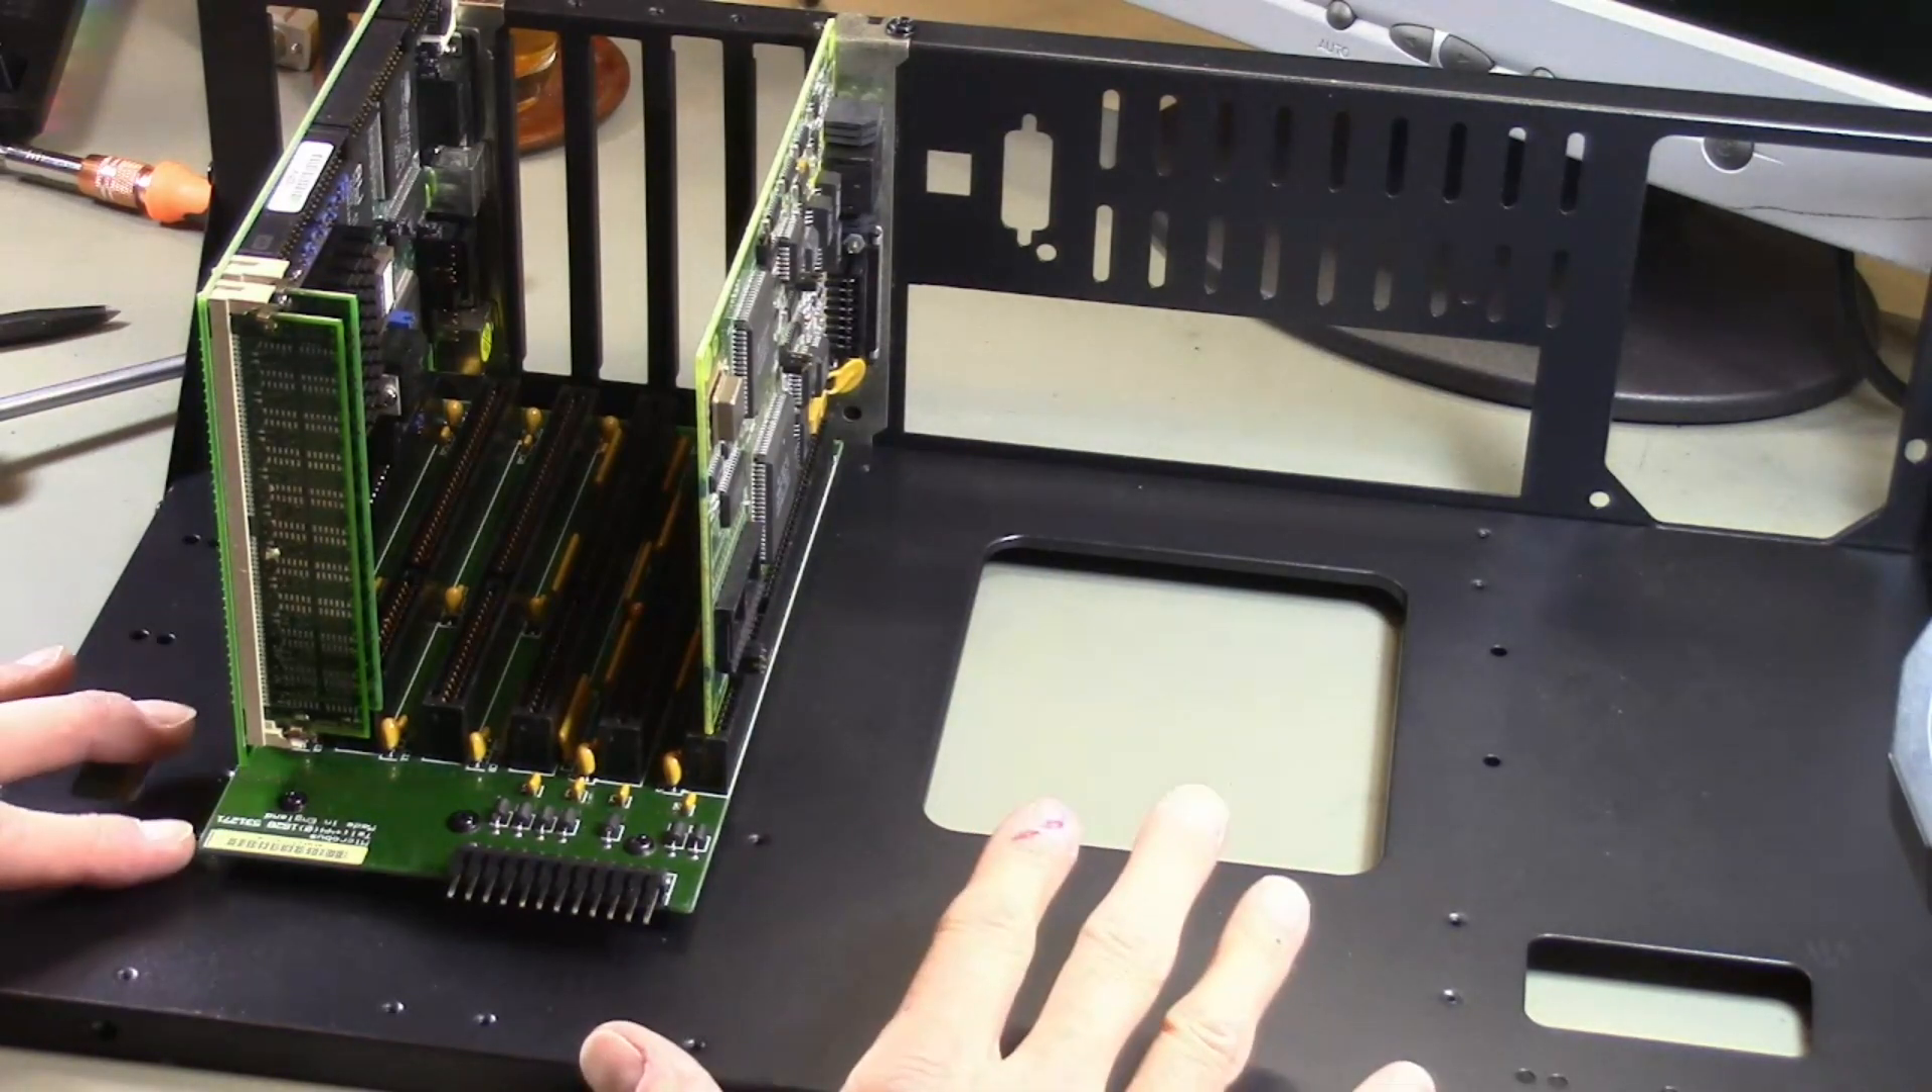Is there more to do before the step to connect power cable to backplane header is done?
Yes.